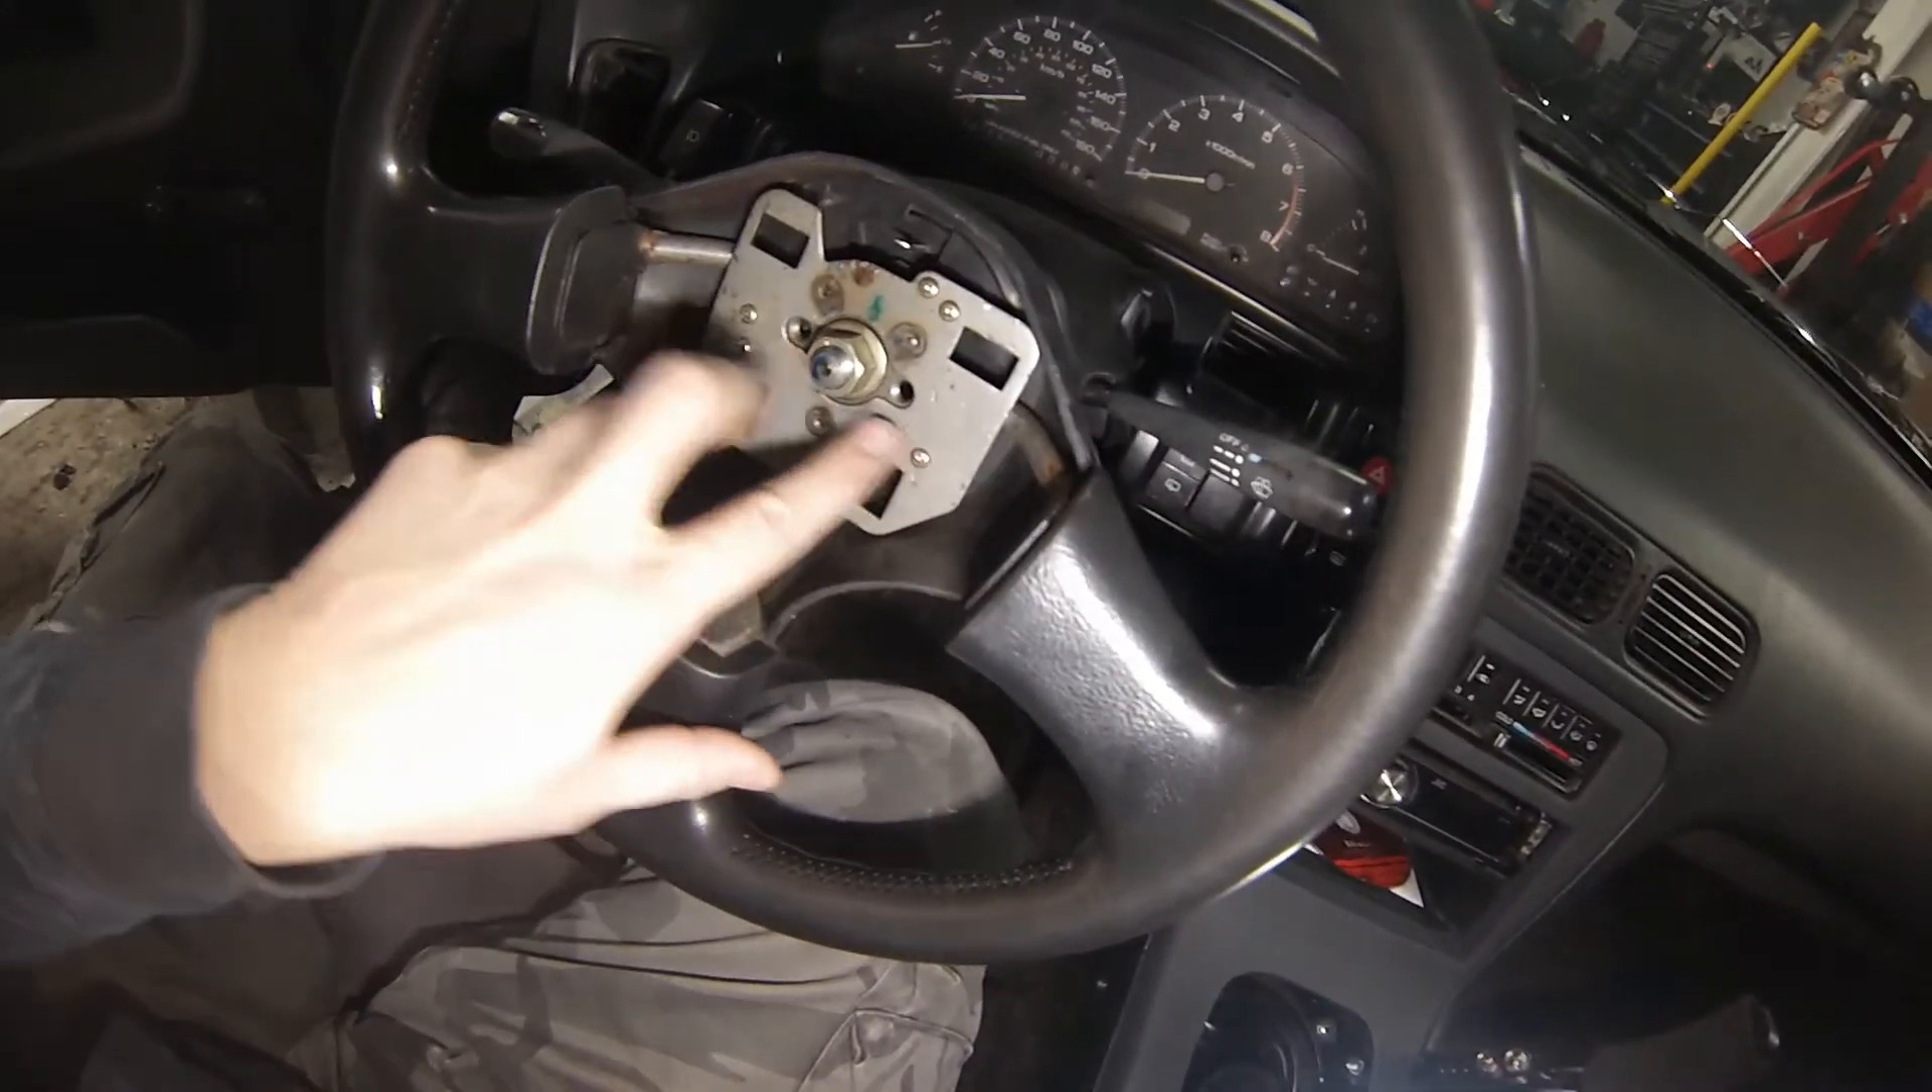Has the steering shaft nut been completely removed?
No.